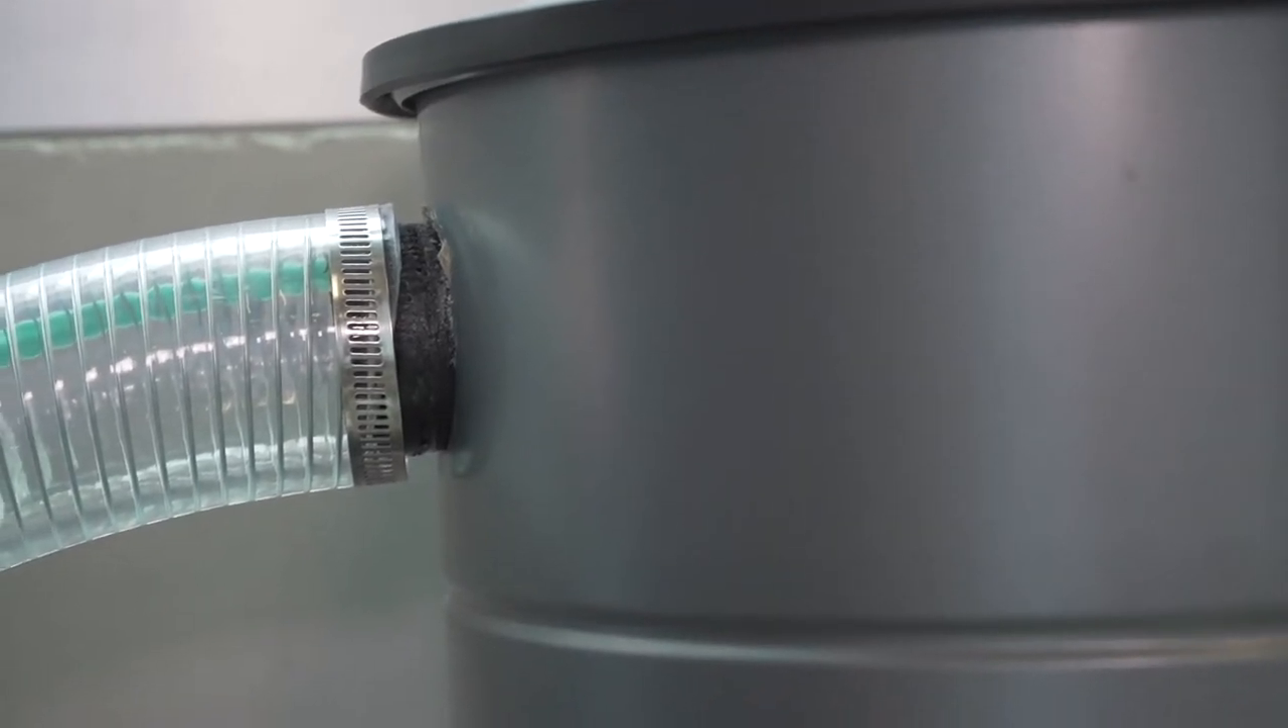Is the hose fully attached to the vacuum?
Yes.